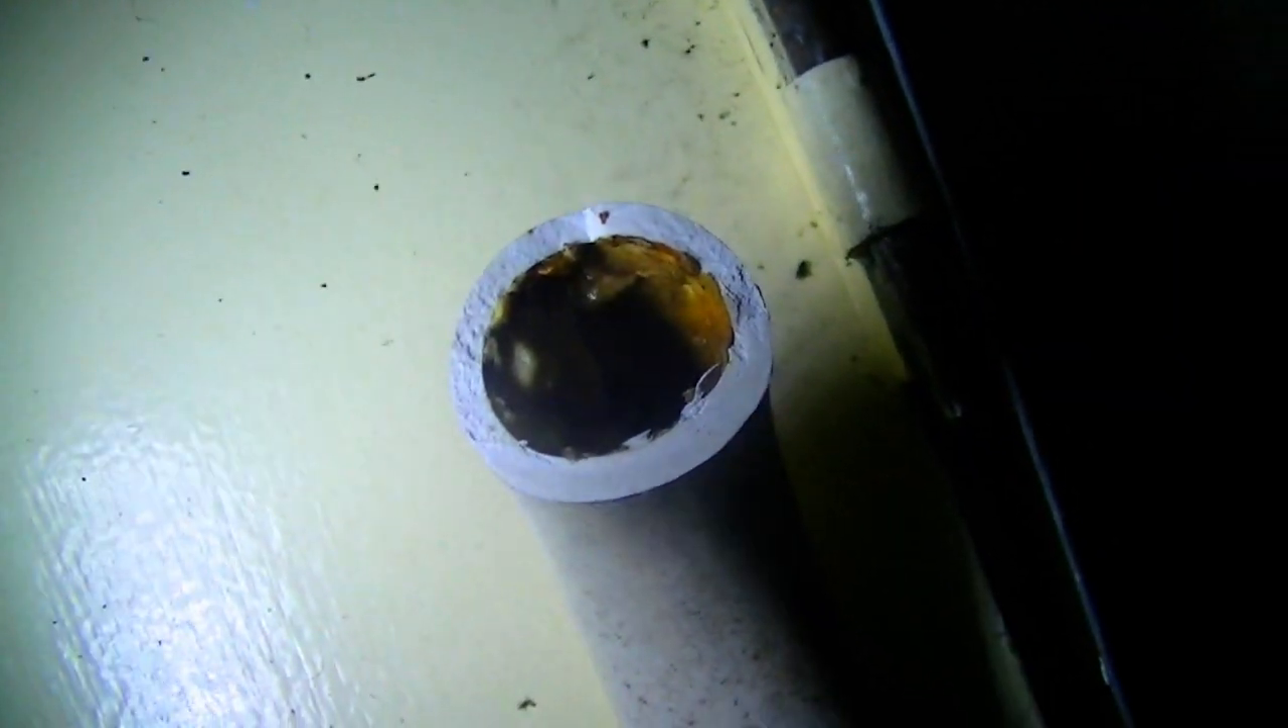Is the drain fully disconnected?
Yes.